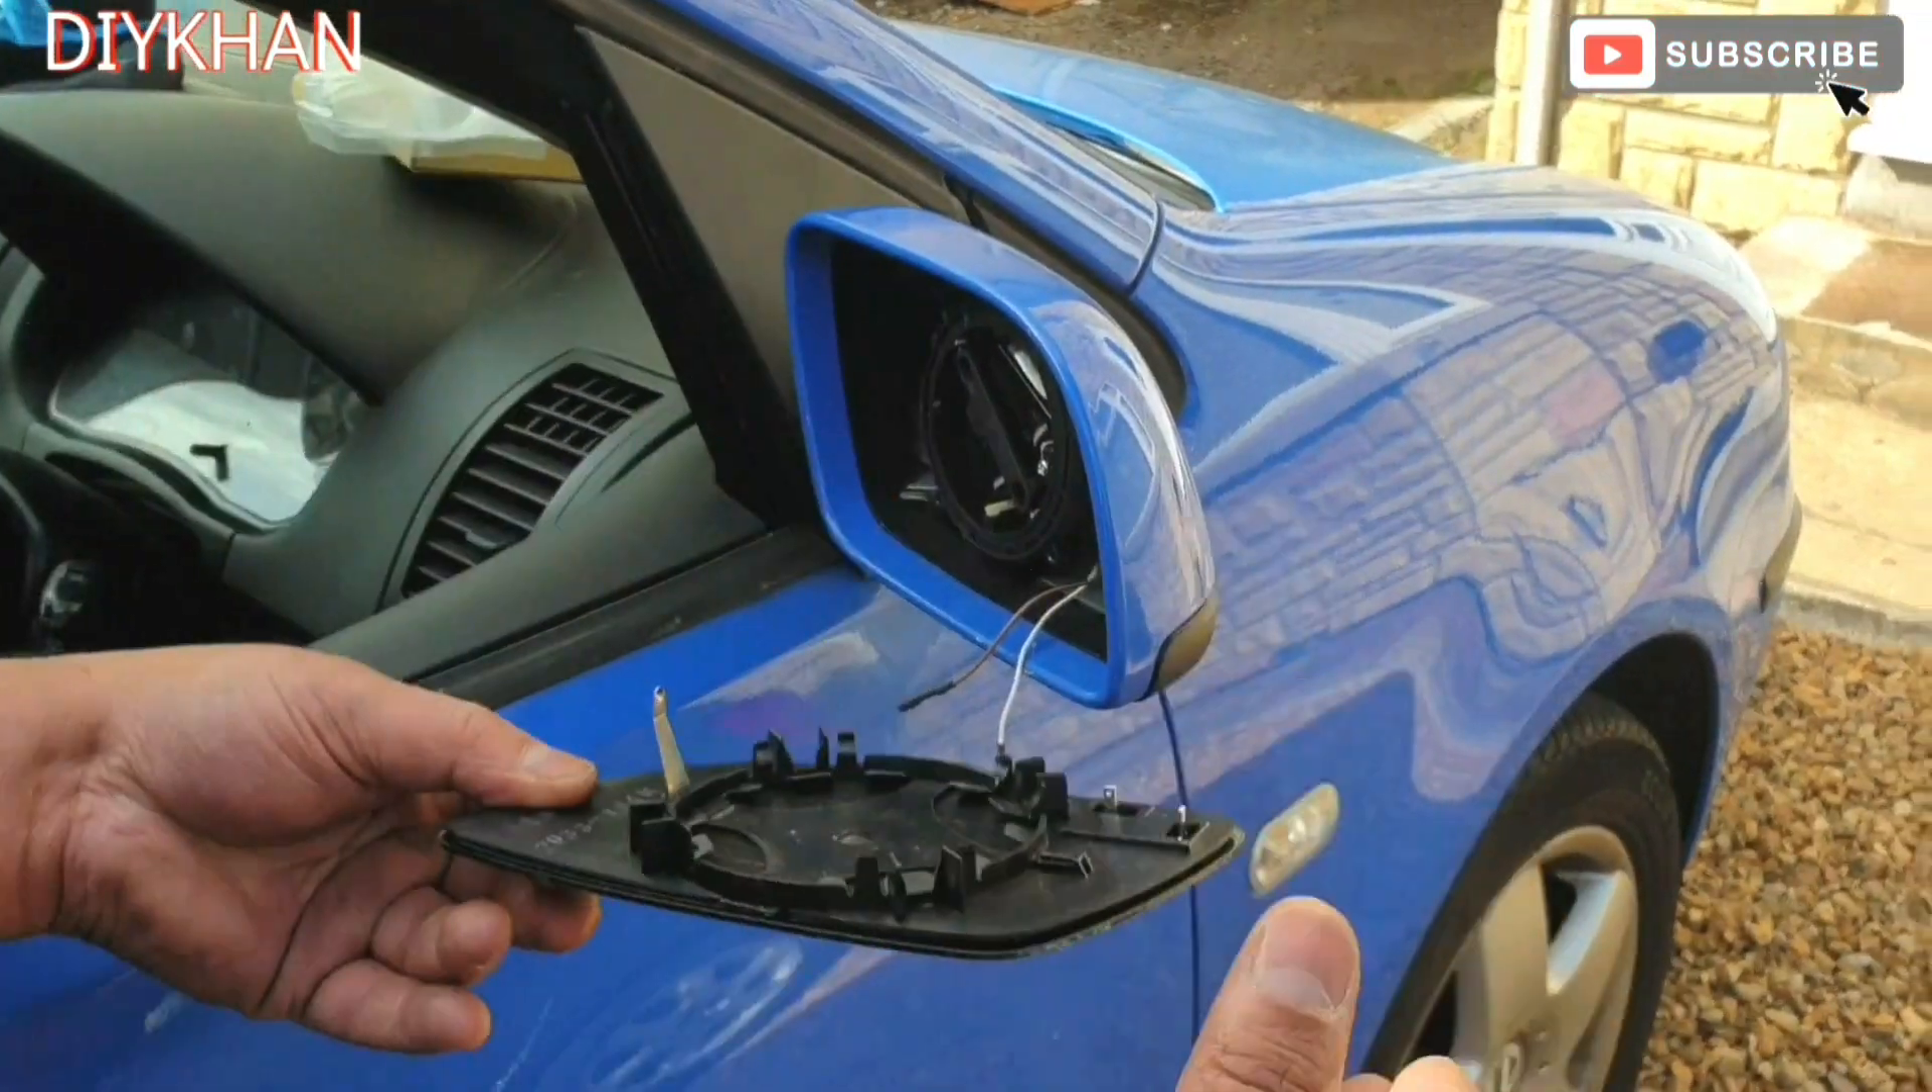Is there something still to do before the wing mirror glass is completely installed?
Yes.